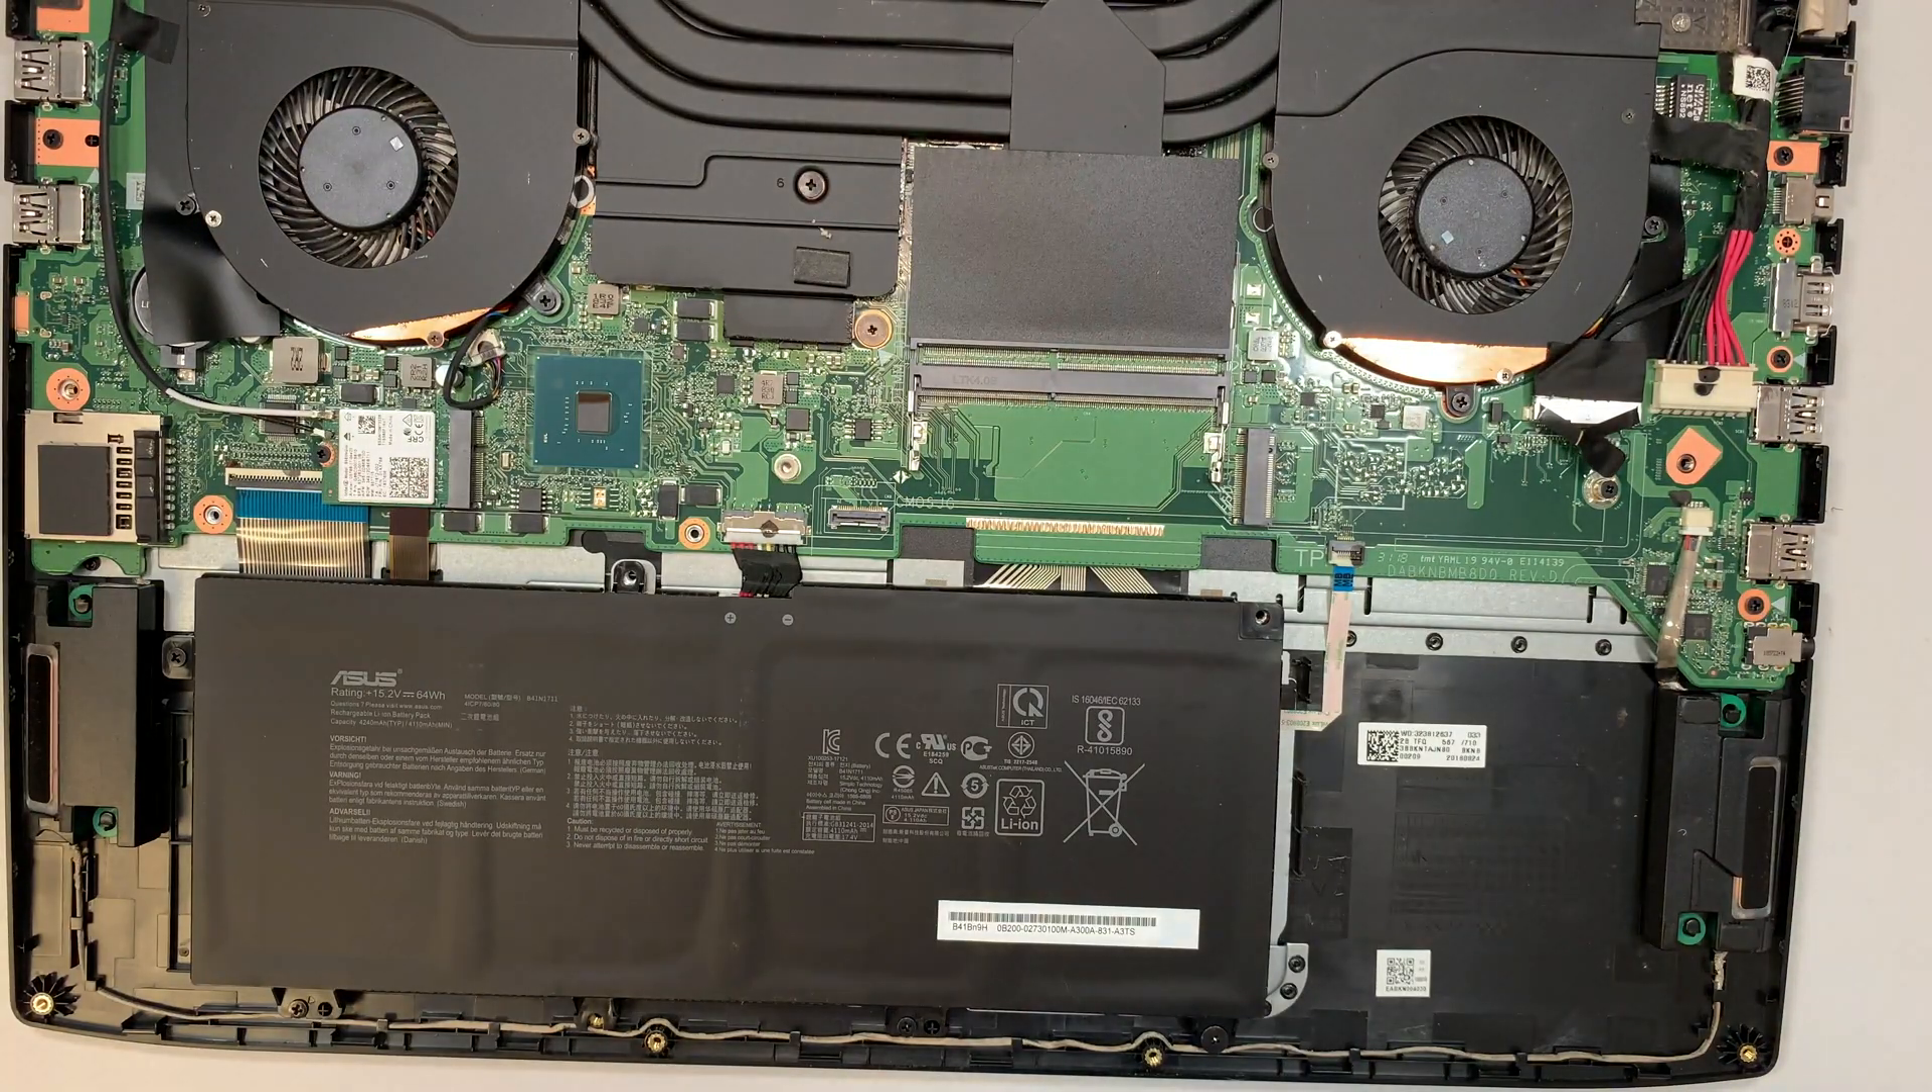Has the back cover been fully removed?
Yes.